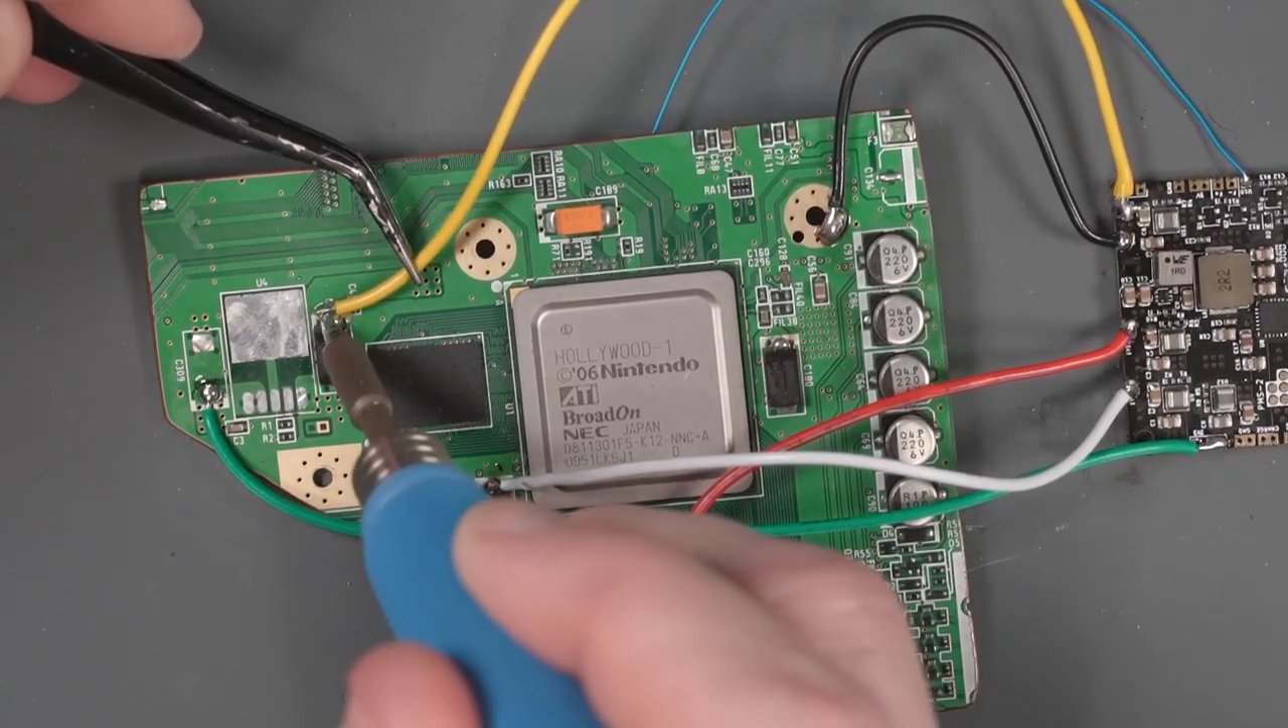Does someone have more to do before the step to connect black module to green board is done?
Yes.